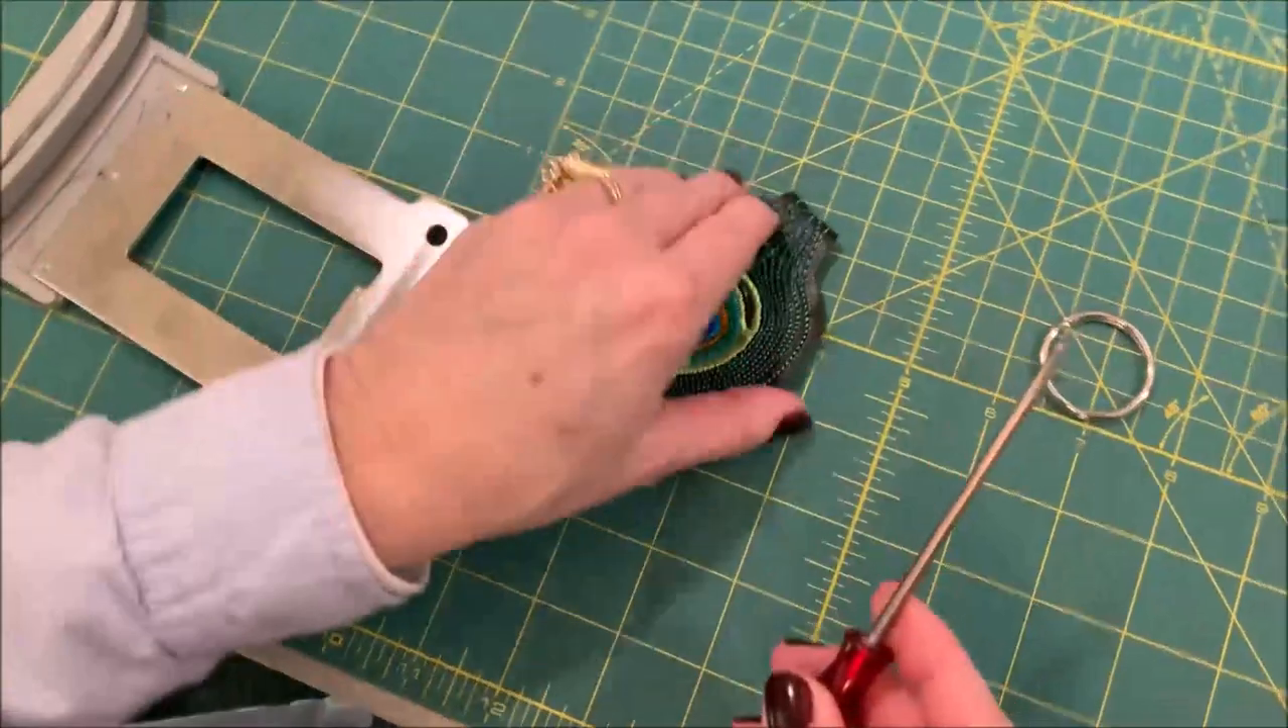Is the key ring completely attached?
No.